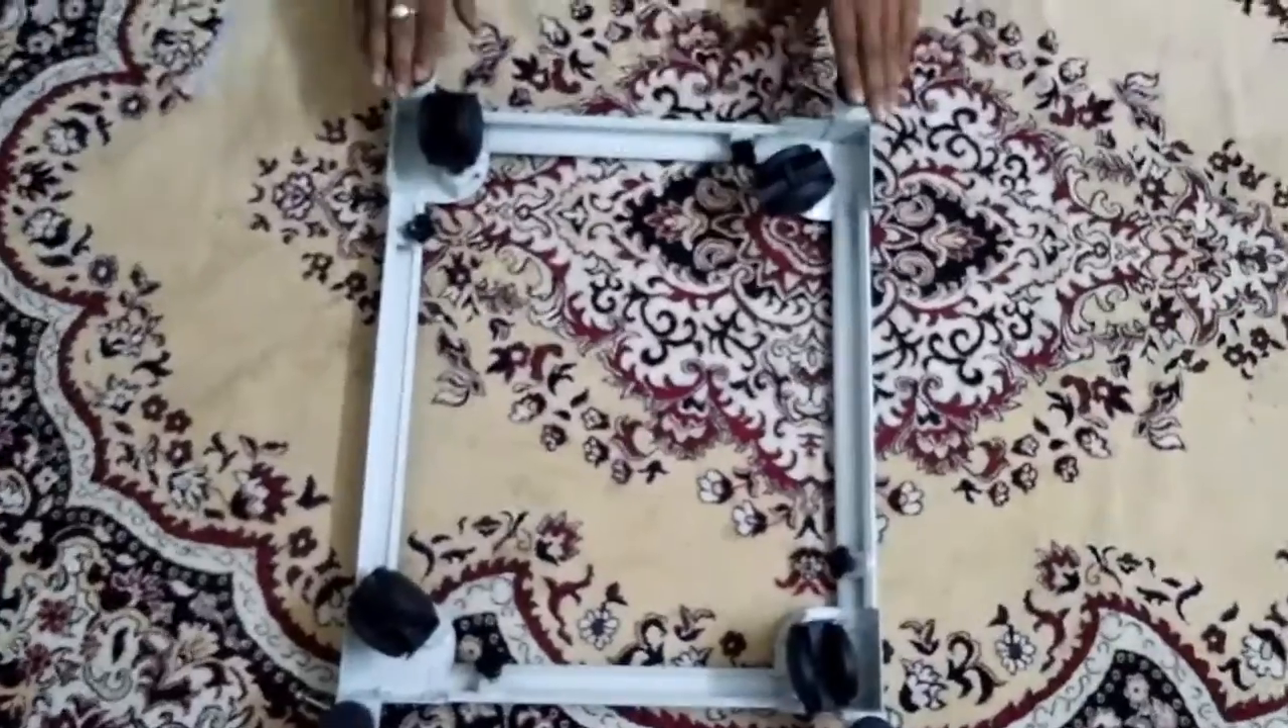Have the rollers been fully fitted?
Yes.